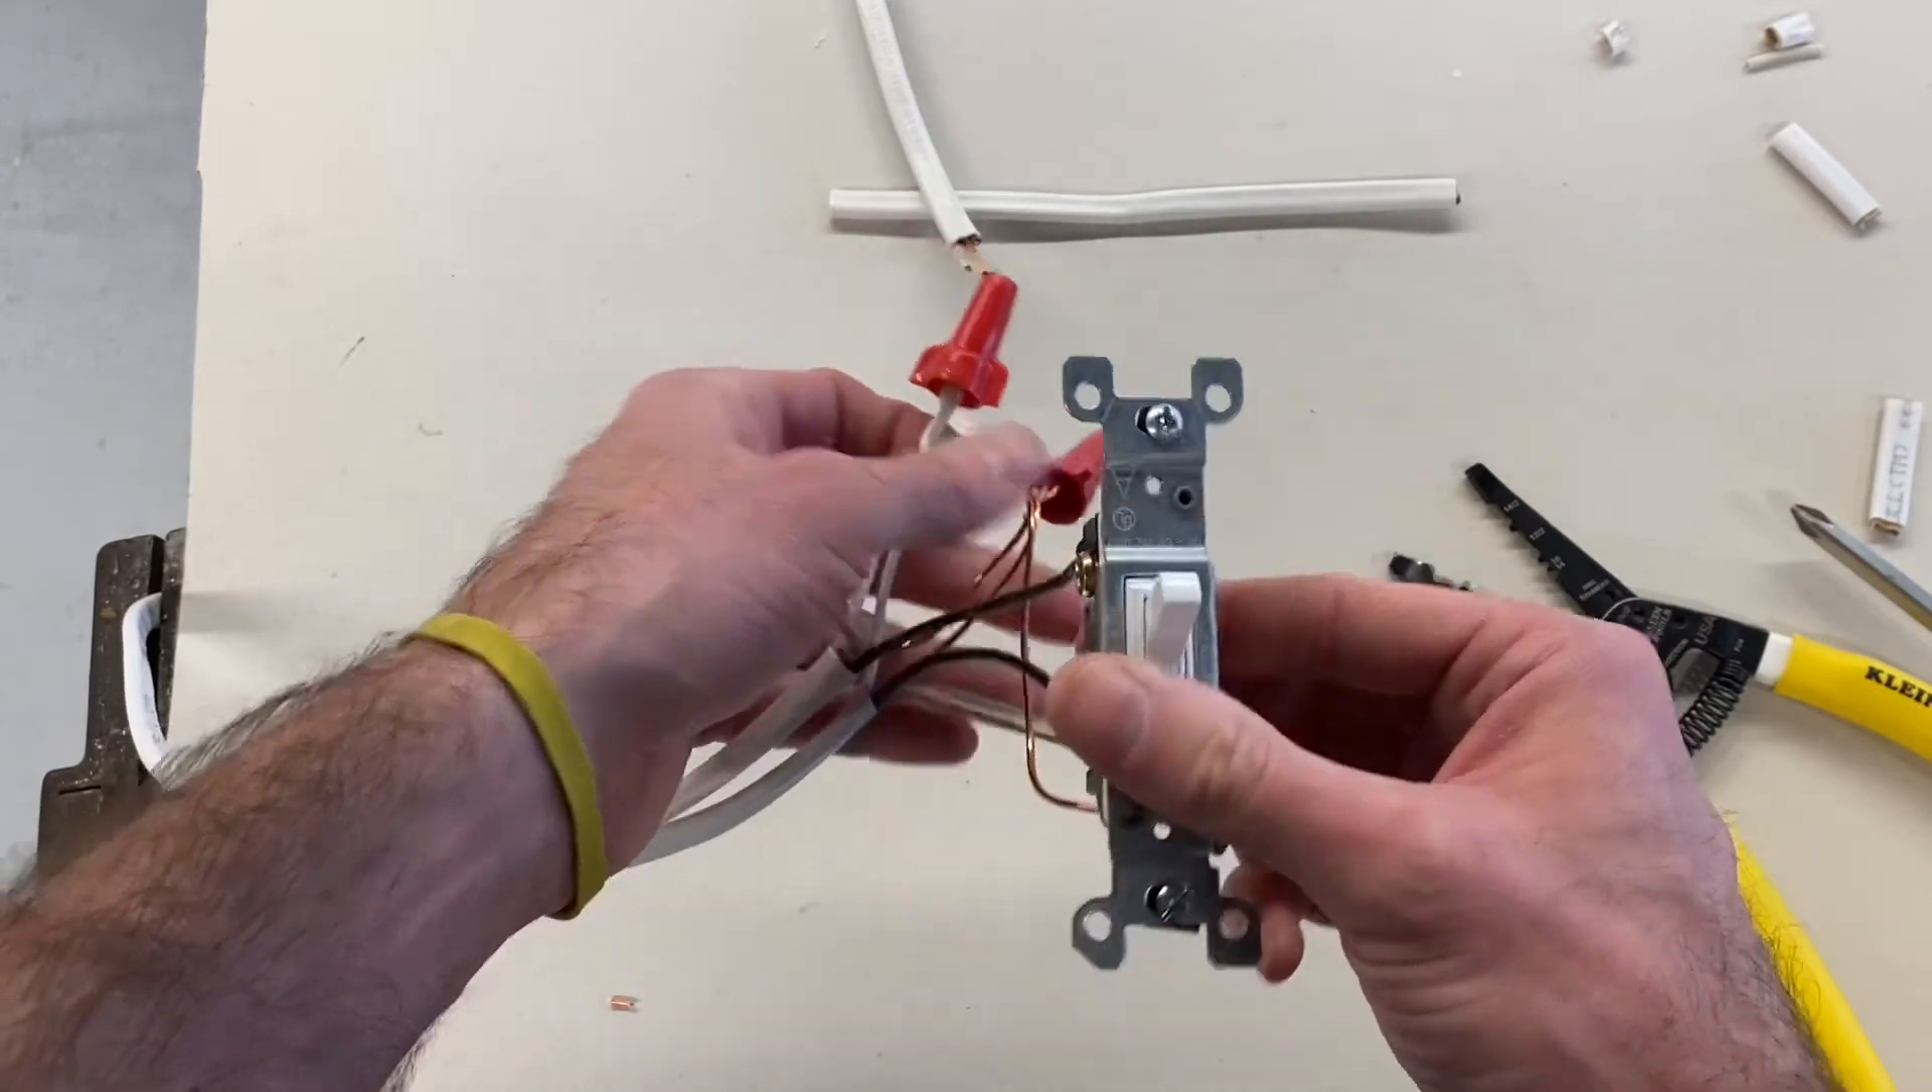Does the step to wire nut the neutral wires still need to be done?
No.